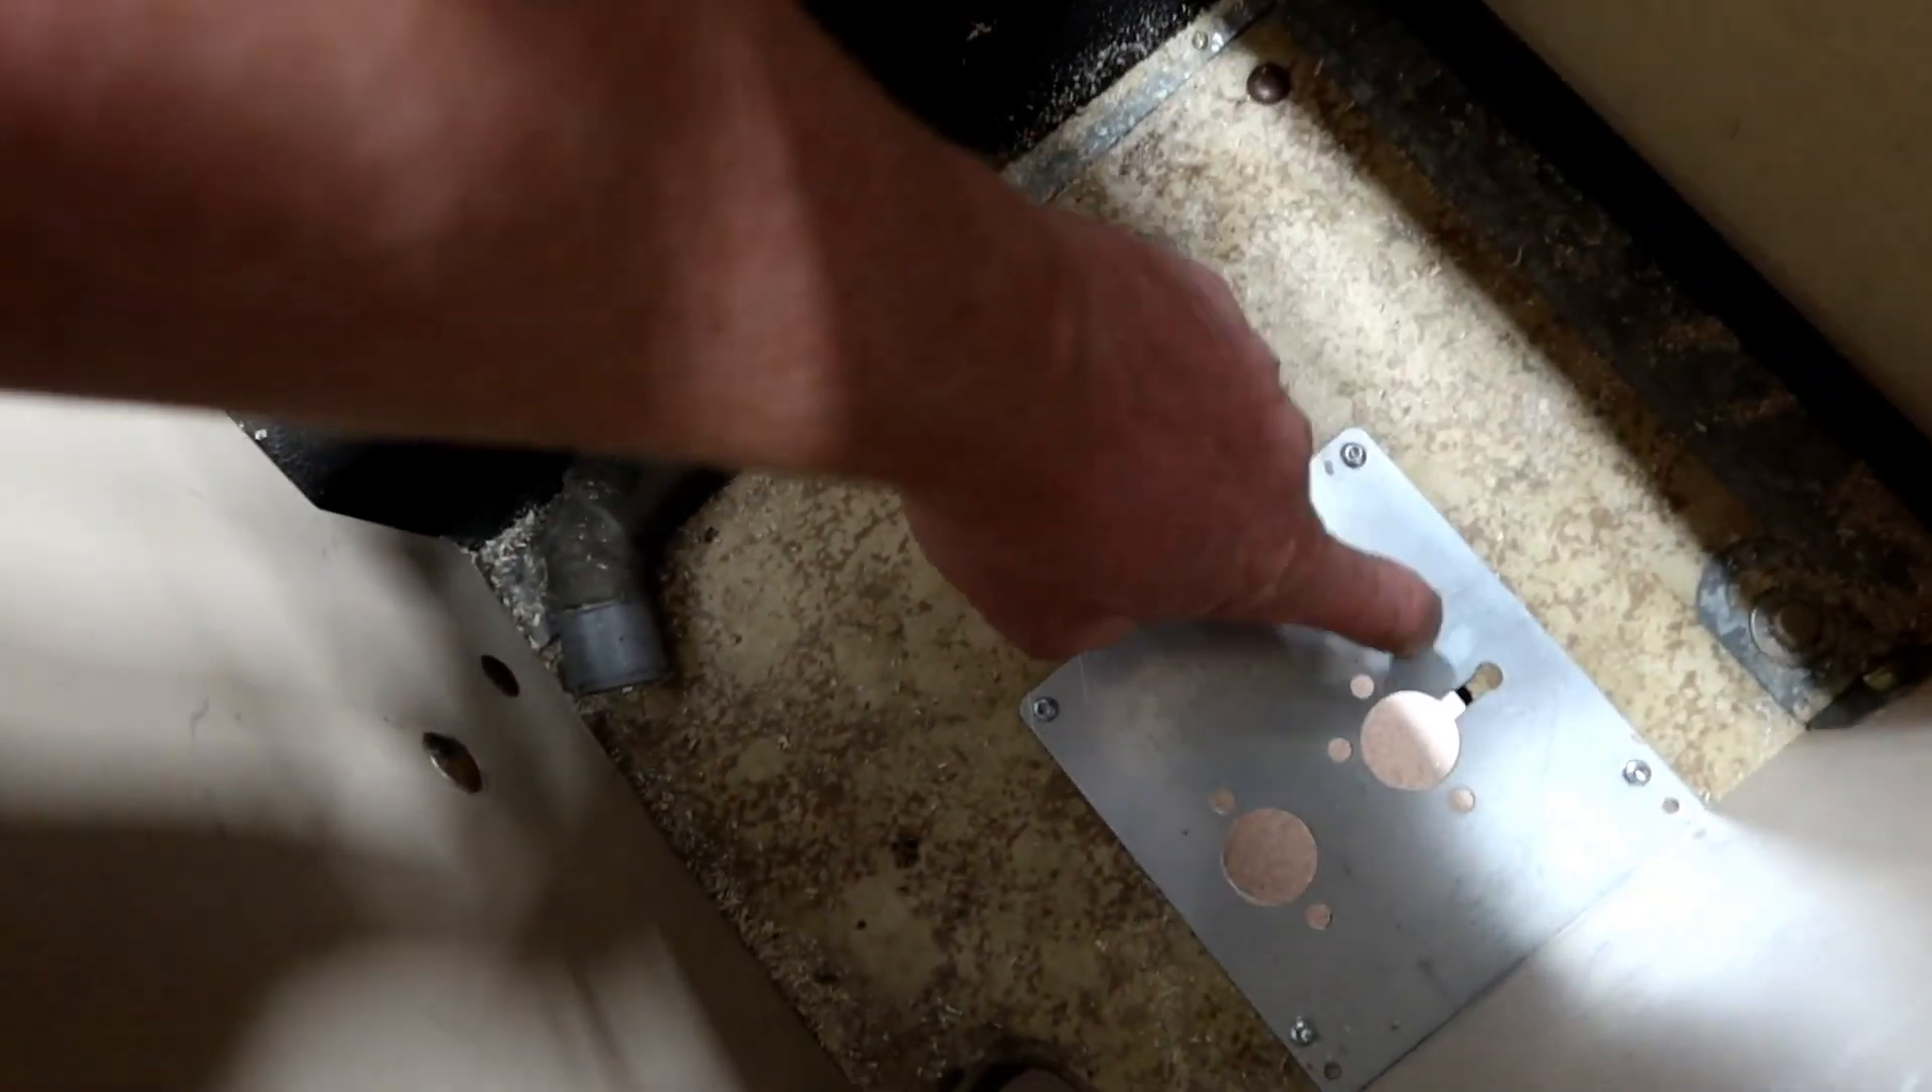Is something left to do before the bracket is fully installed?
No.